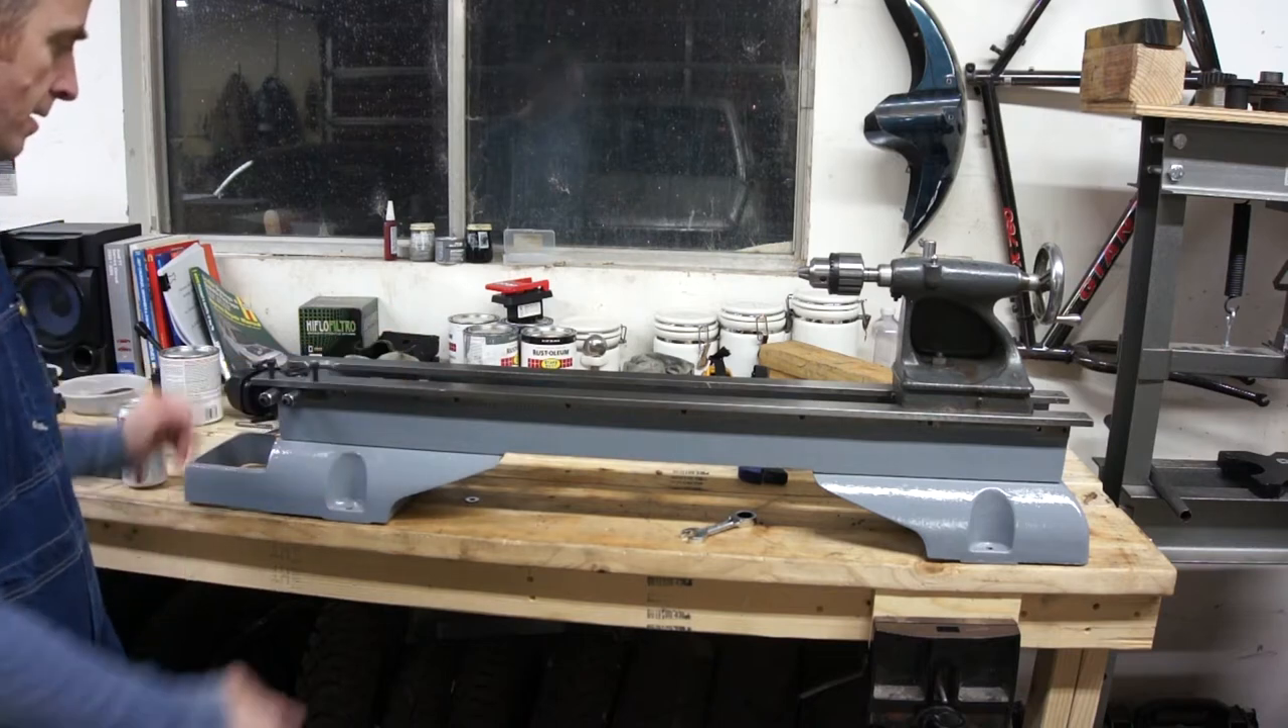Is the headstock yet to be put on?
Yes.